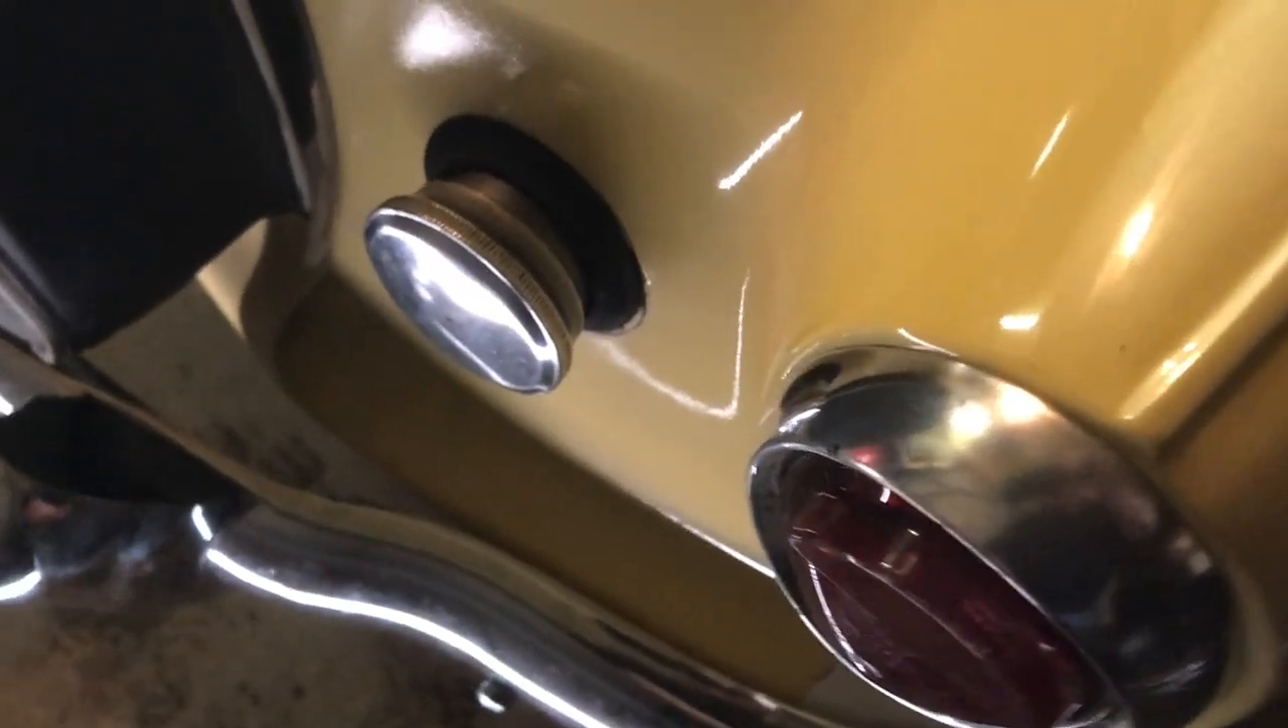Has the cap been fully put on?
Yes.